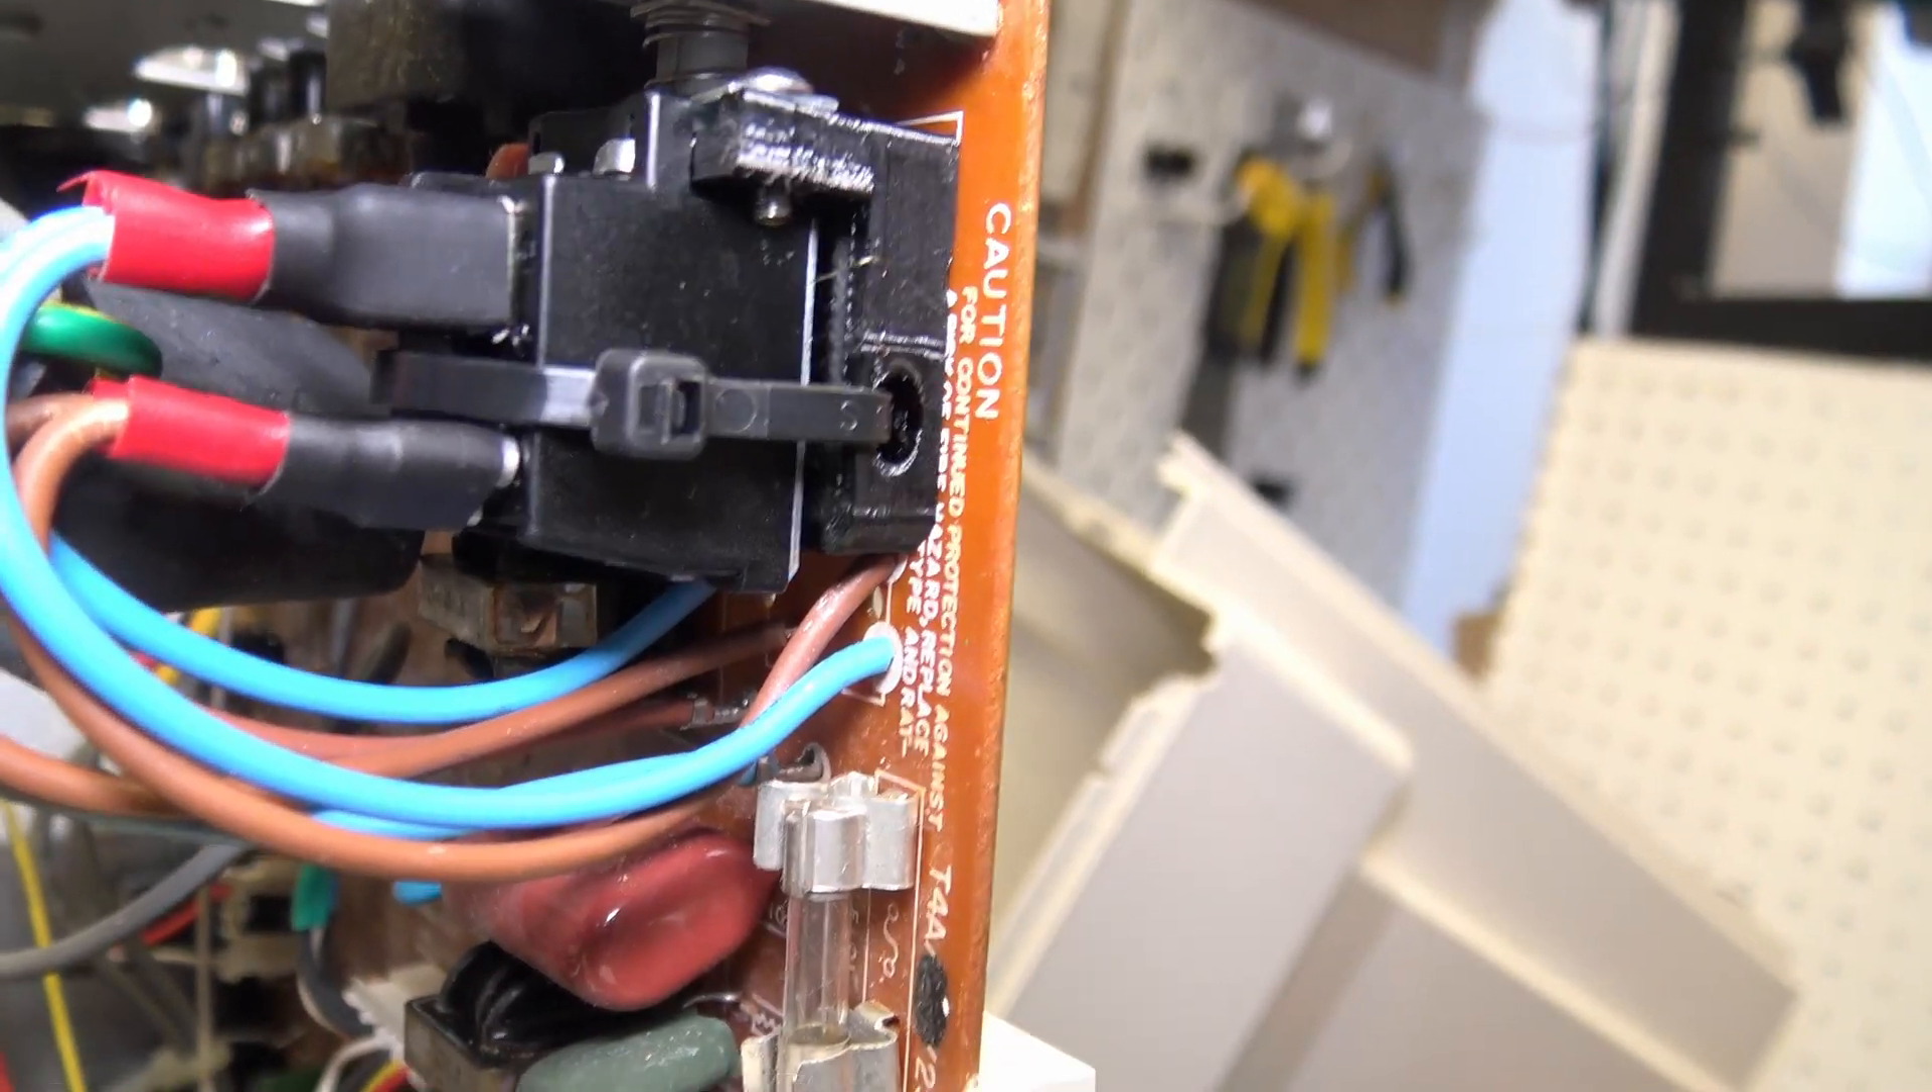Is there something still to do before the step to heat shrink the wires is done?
No.